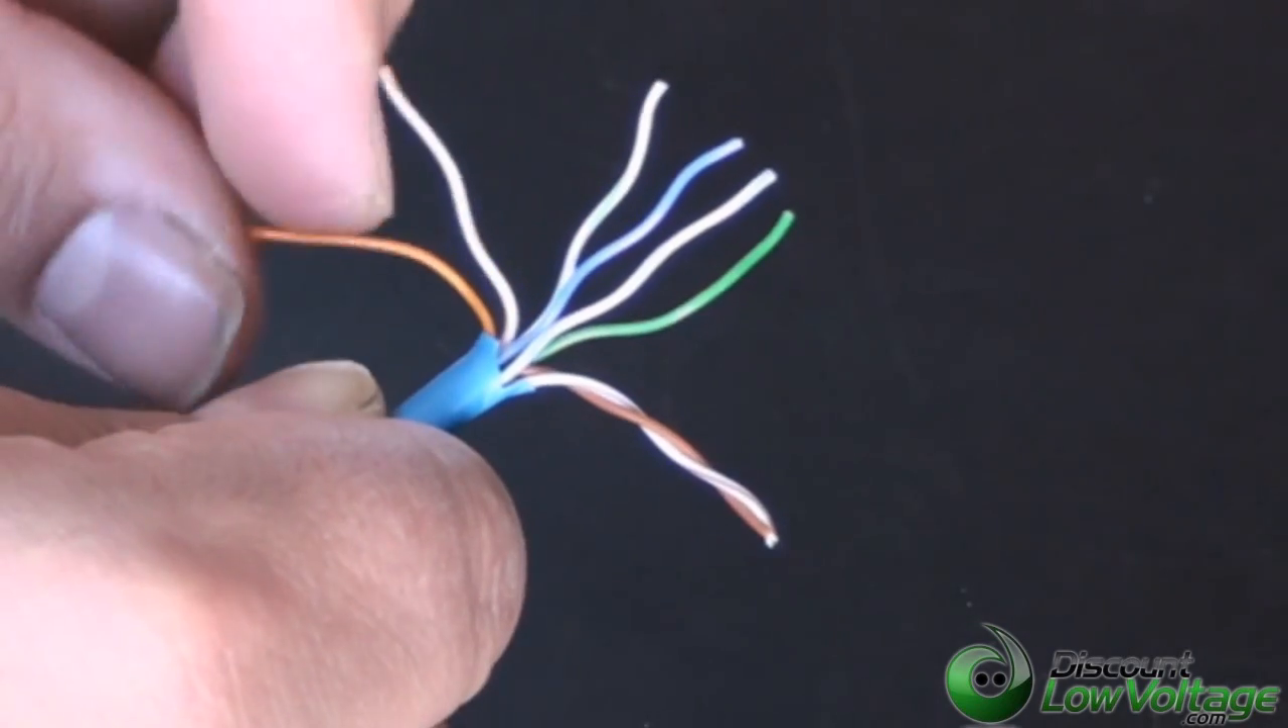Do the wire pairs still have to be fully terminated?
Yes.